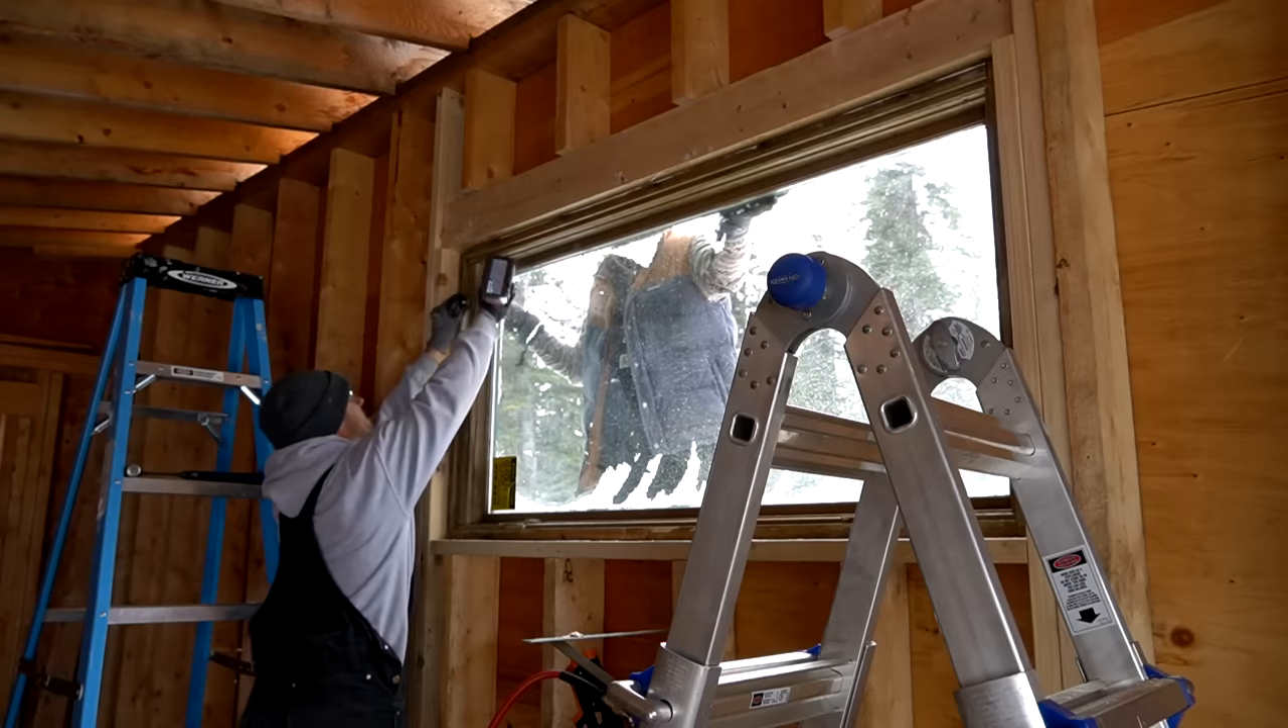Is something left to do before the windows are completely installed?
Yes.